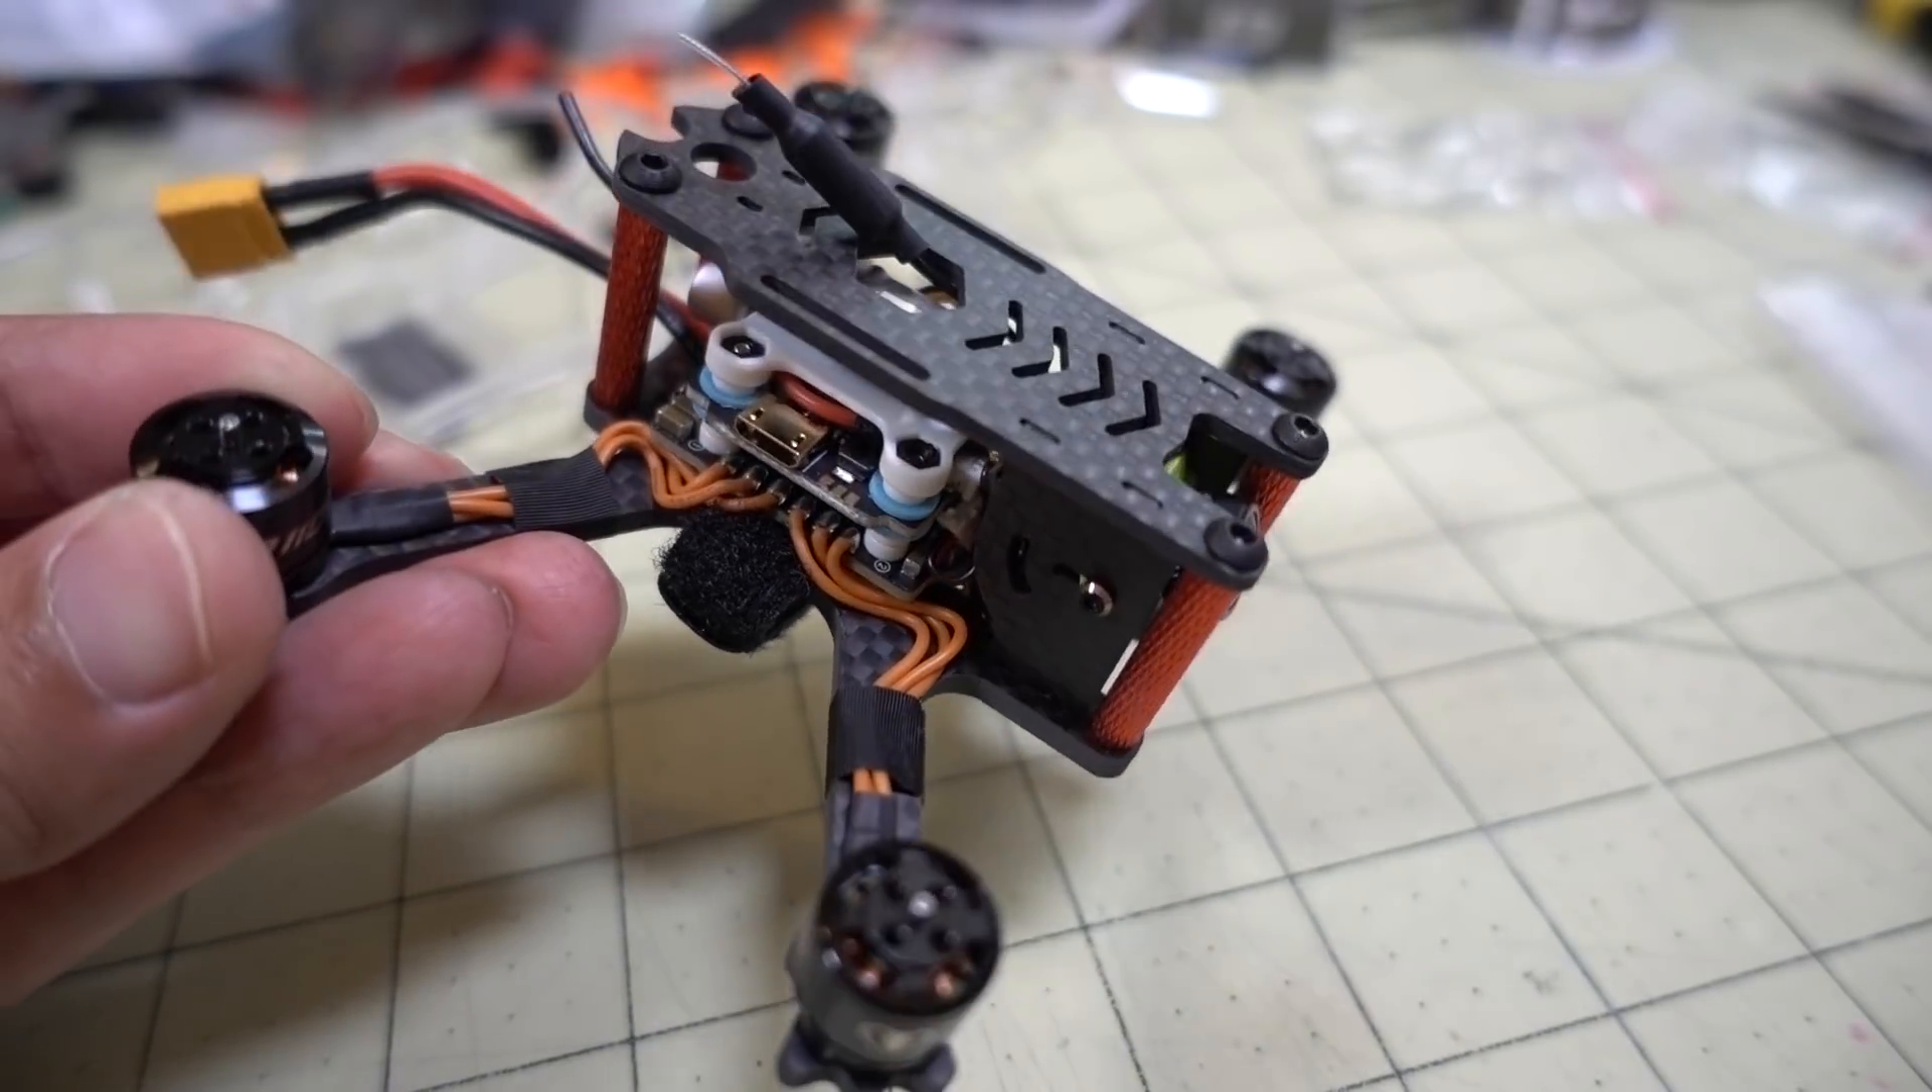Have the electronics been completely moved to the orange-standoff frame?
Yes.